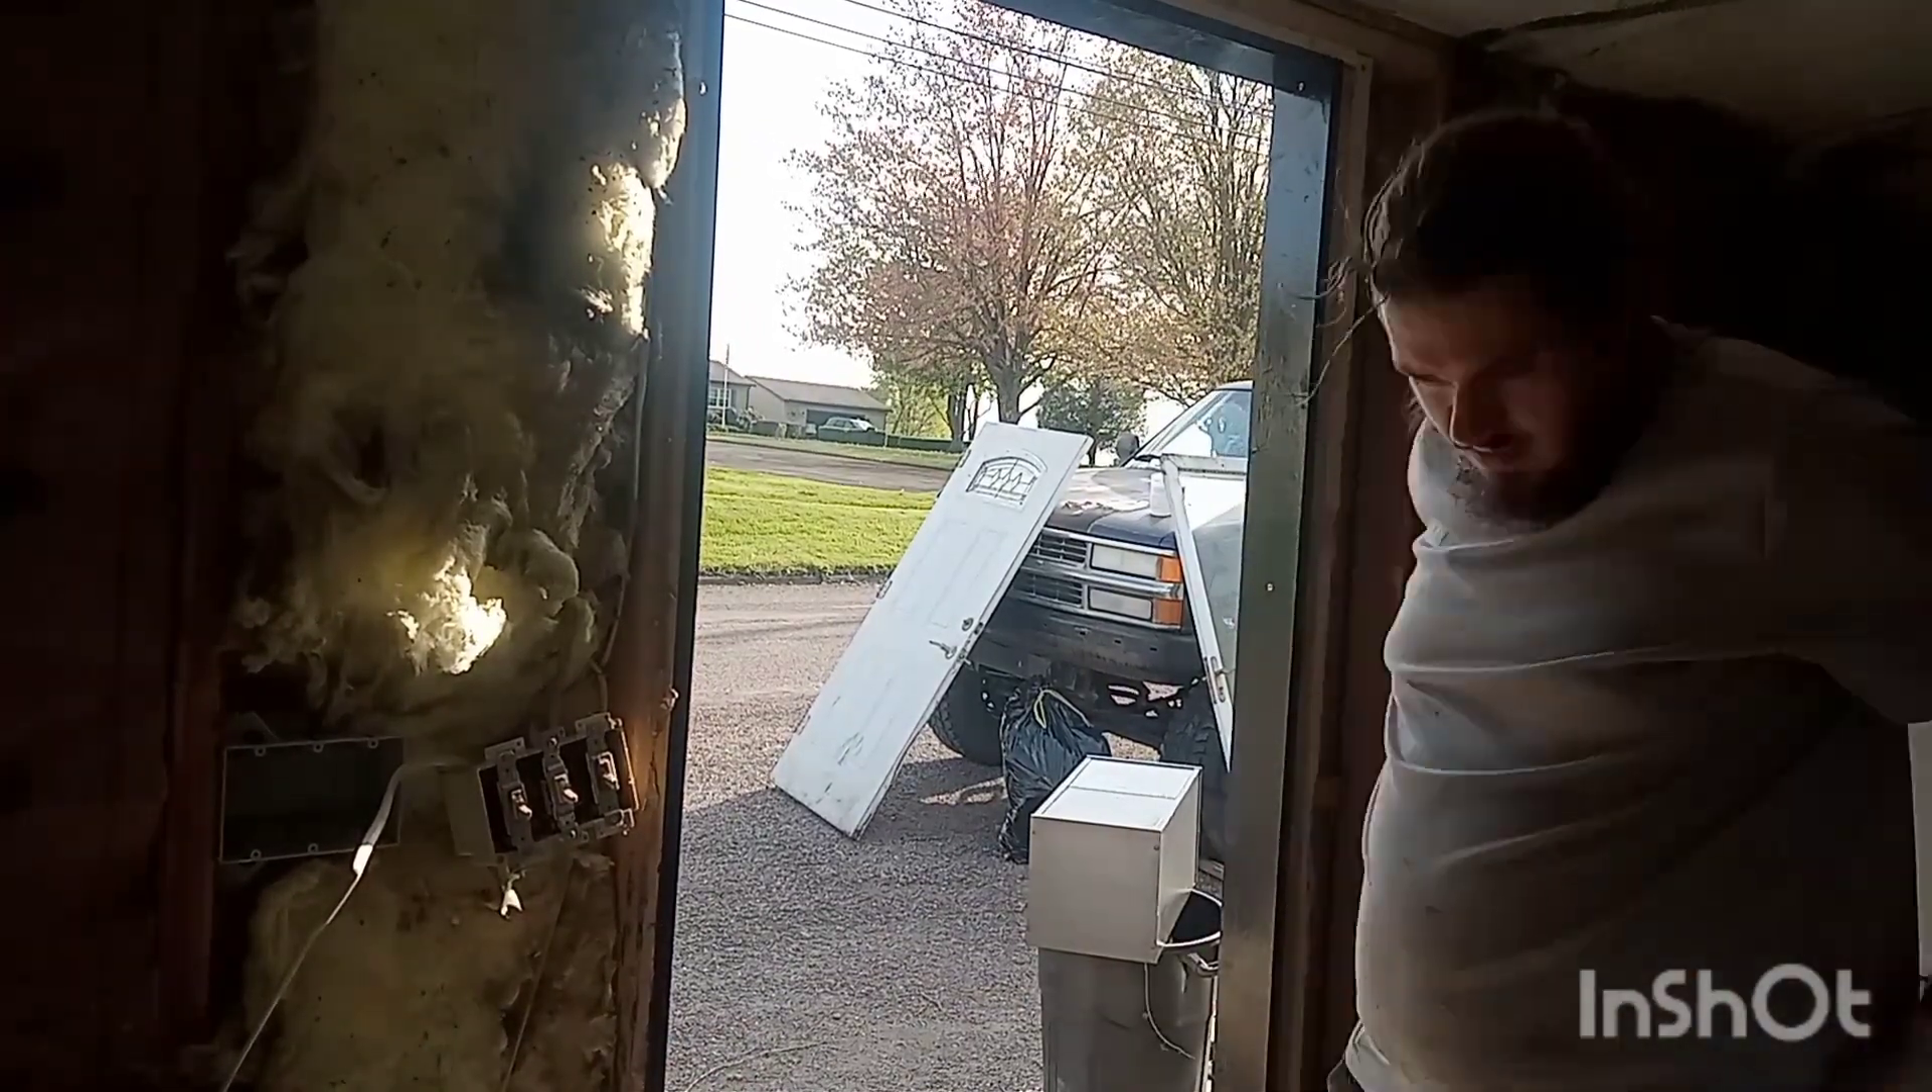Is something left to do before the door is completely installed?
Yes.